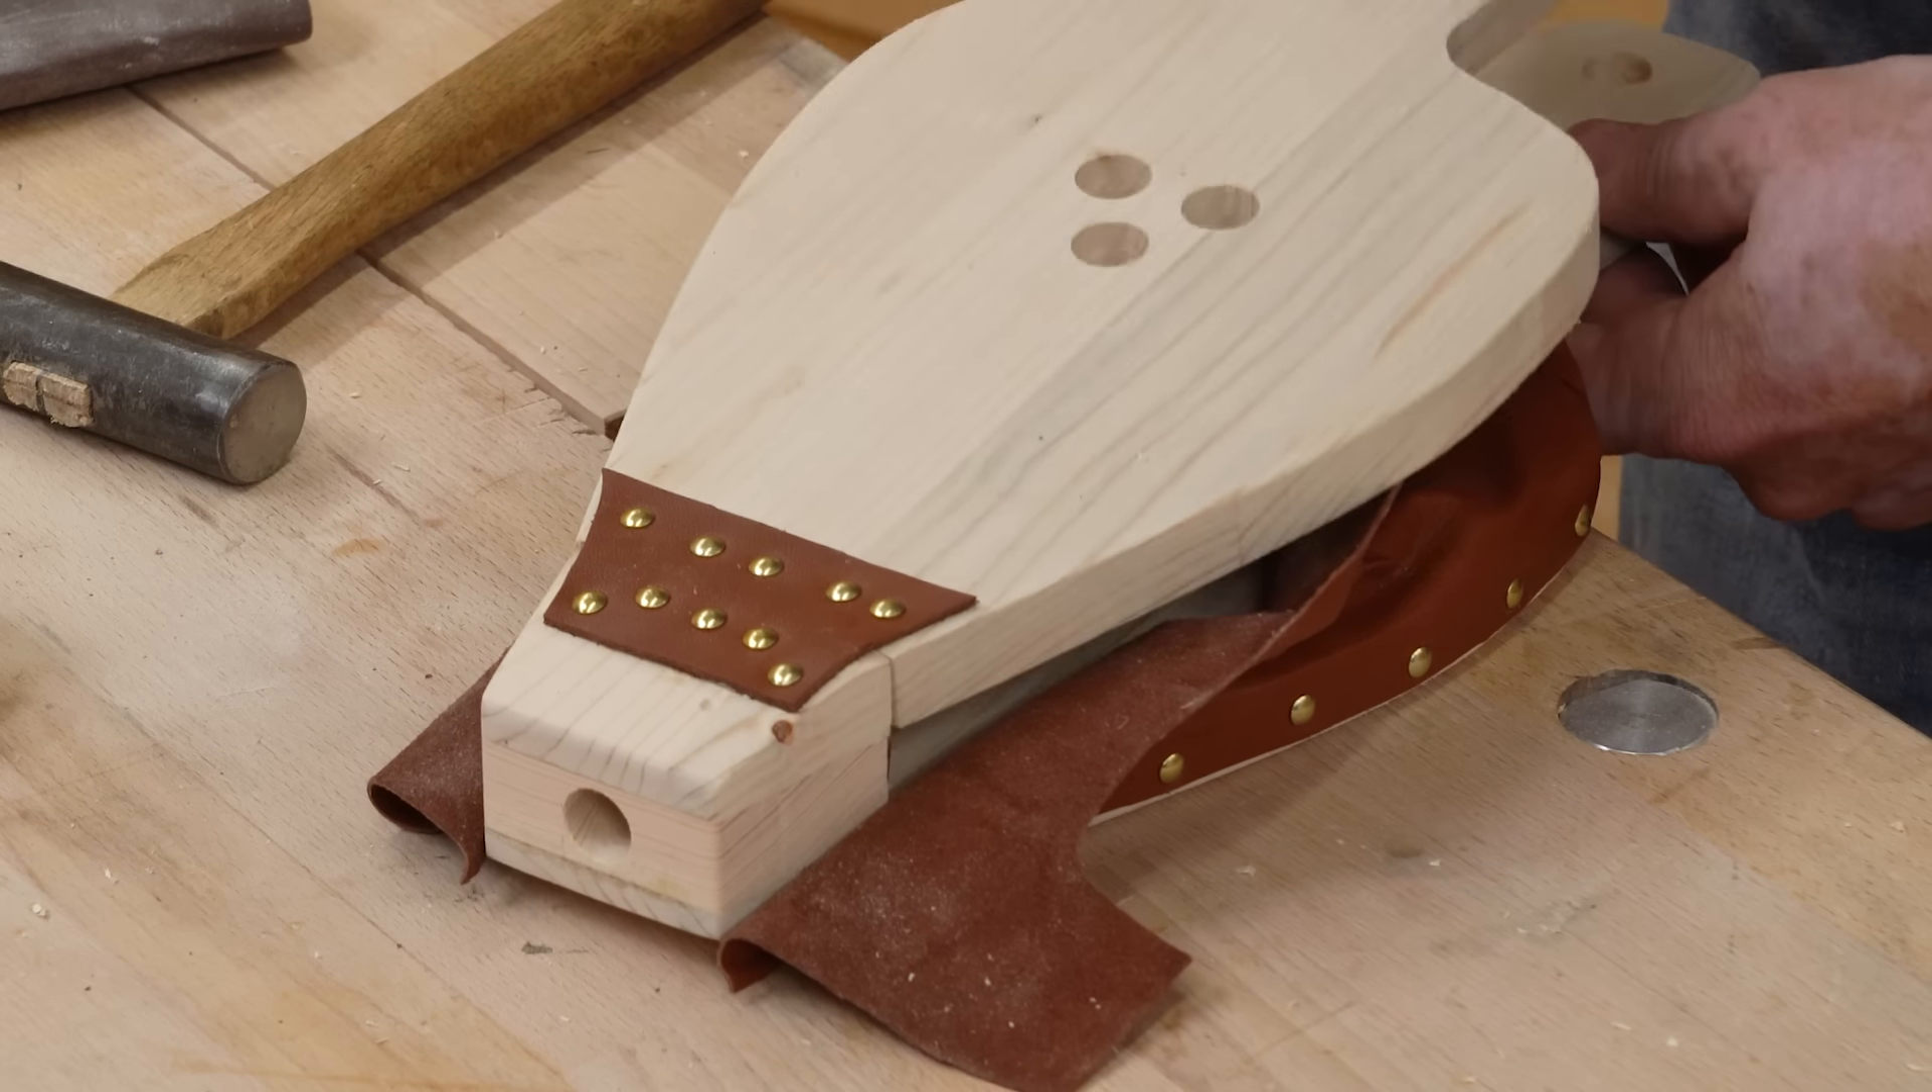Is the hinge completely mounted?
Yes.